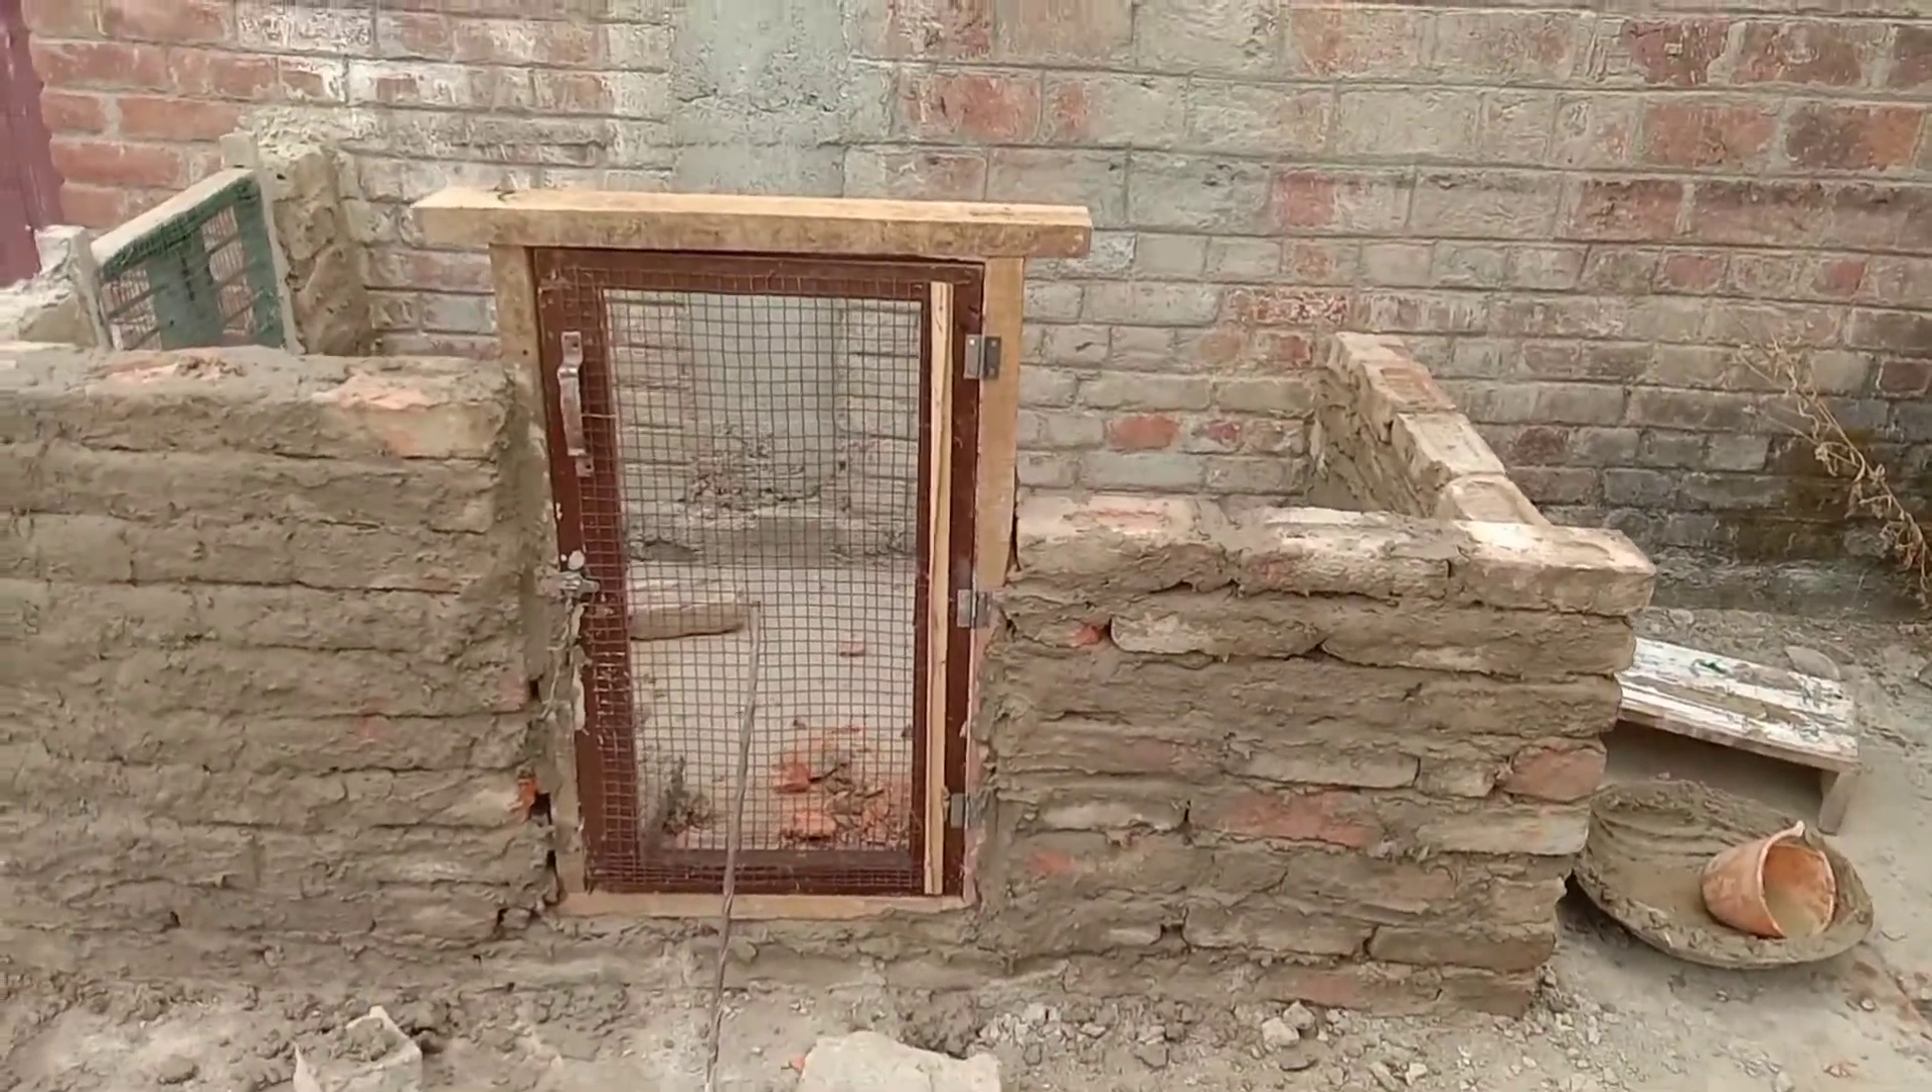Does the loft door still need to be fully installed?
No.